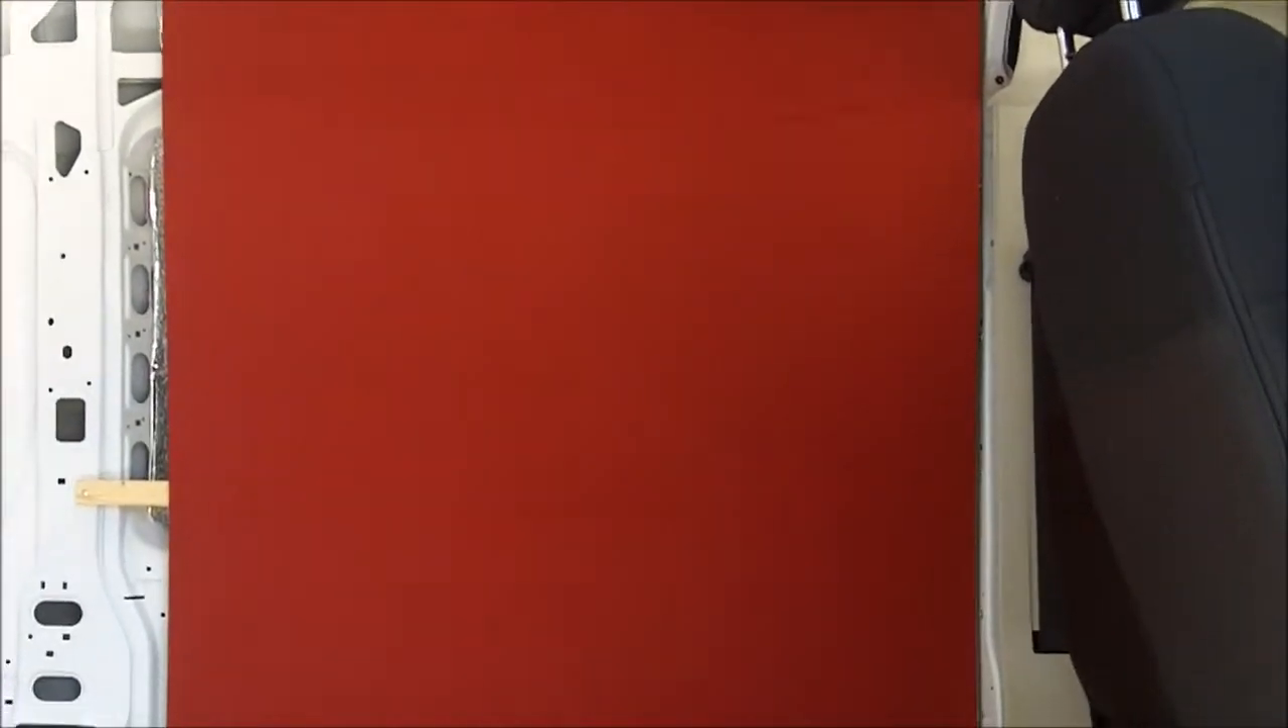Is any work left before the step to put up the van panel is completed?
No.